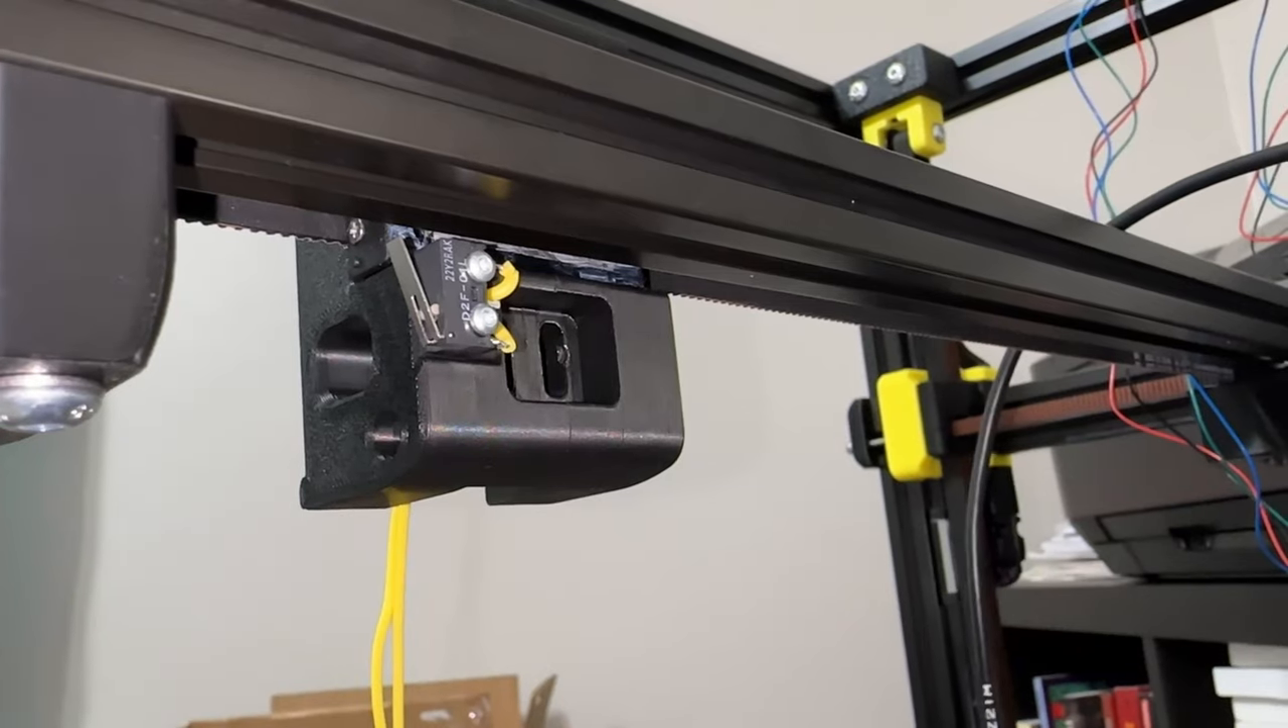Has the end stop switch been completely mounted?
Yes.